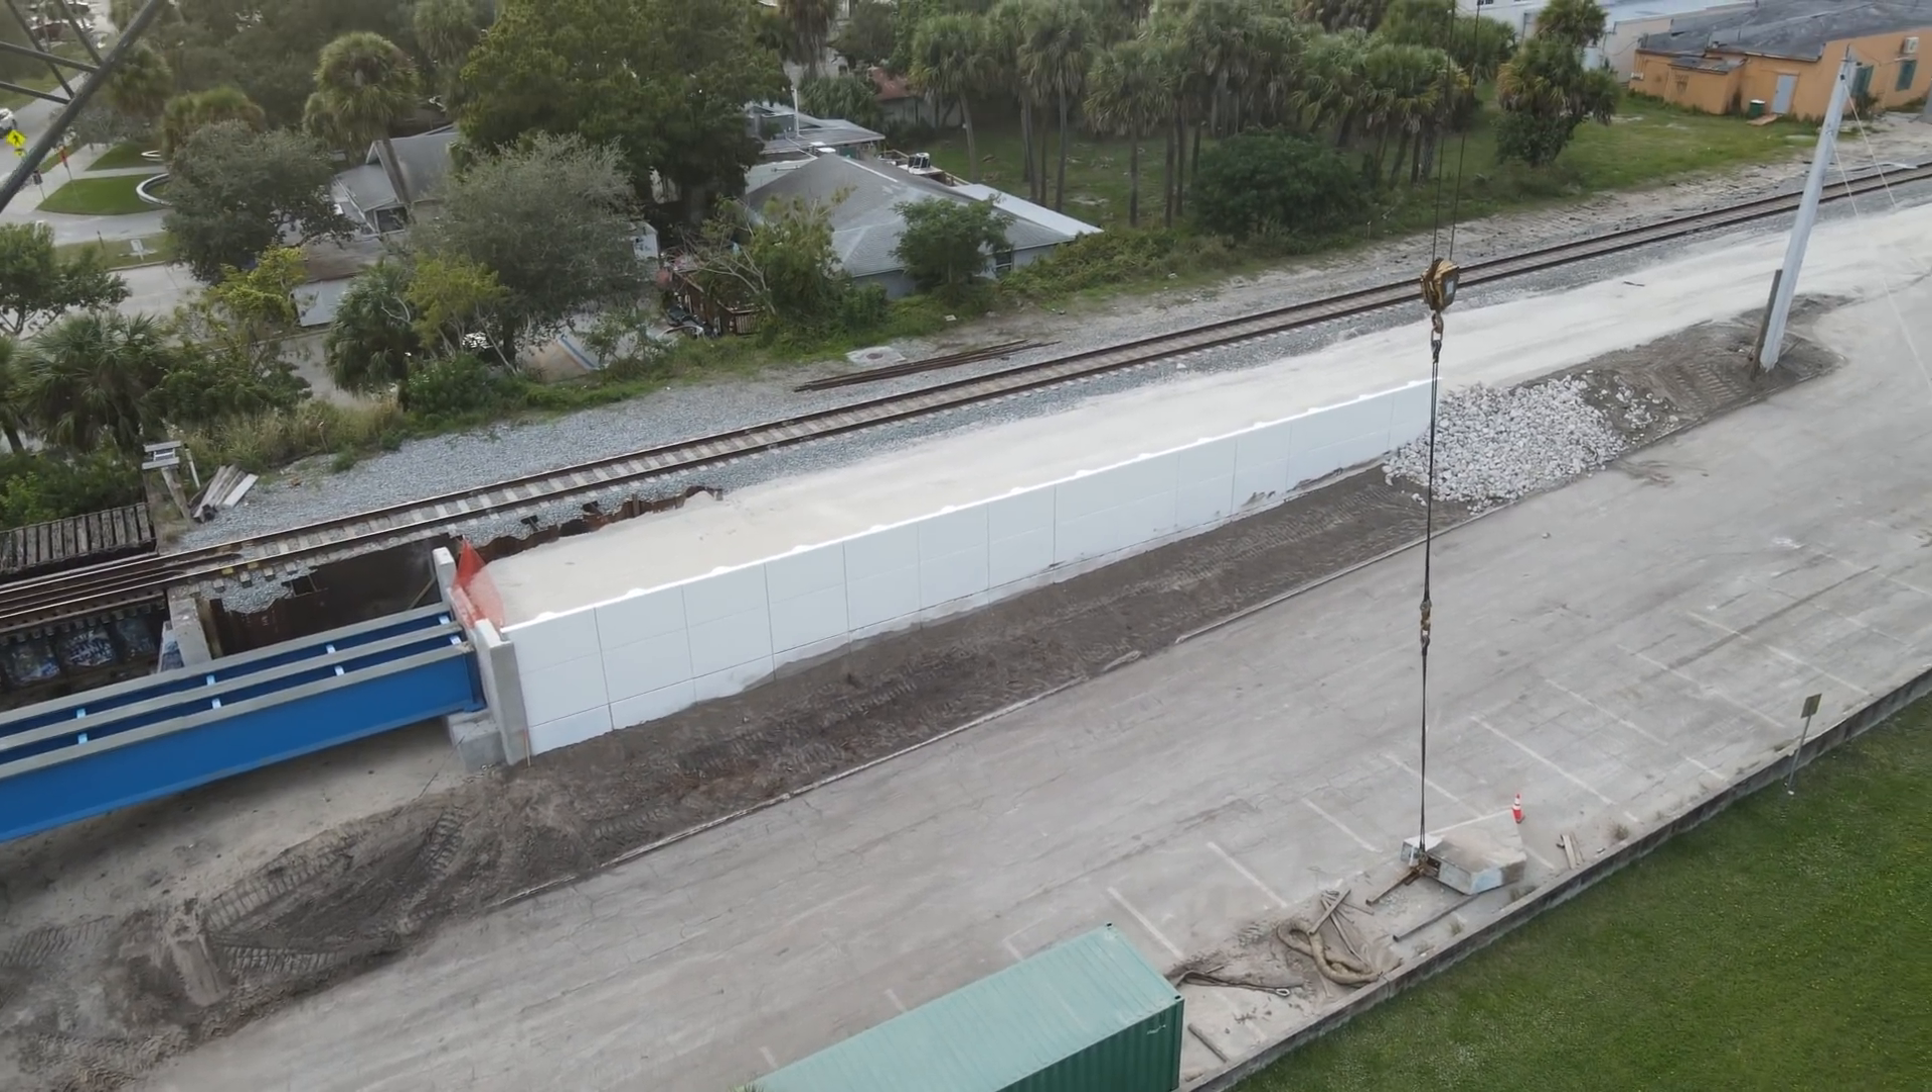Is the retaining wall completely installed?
Yes.